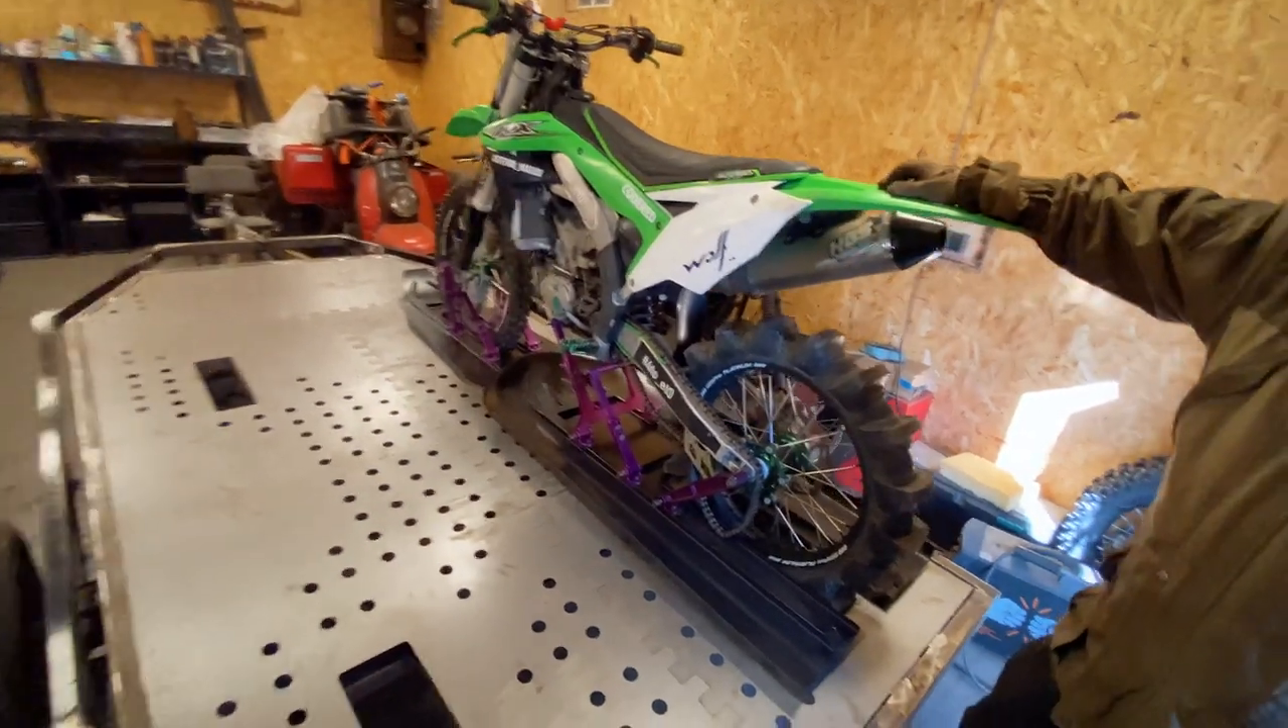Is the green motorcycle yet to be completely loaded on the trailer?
No.